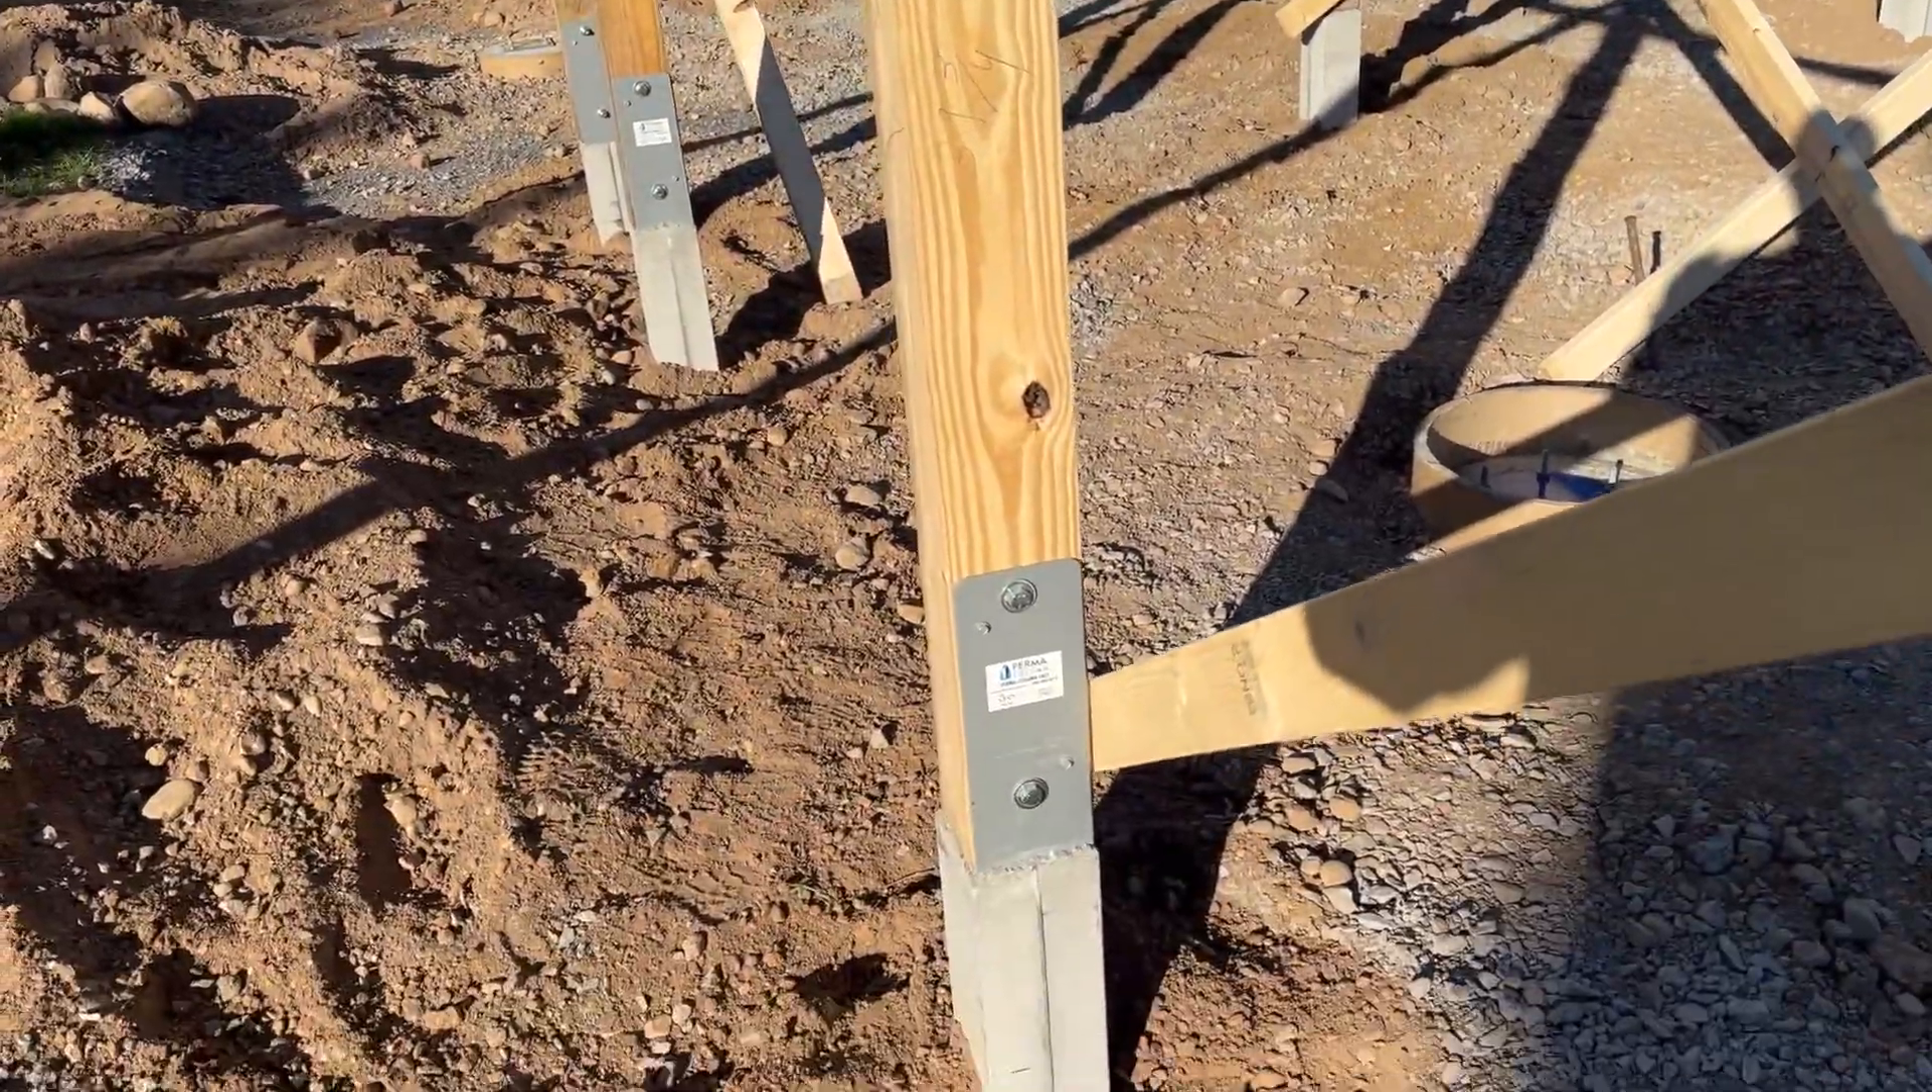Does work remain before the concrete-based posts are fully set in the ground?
No.